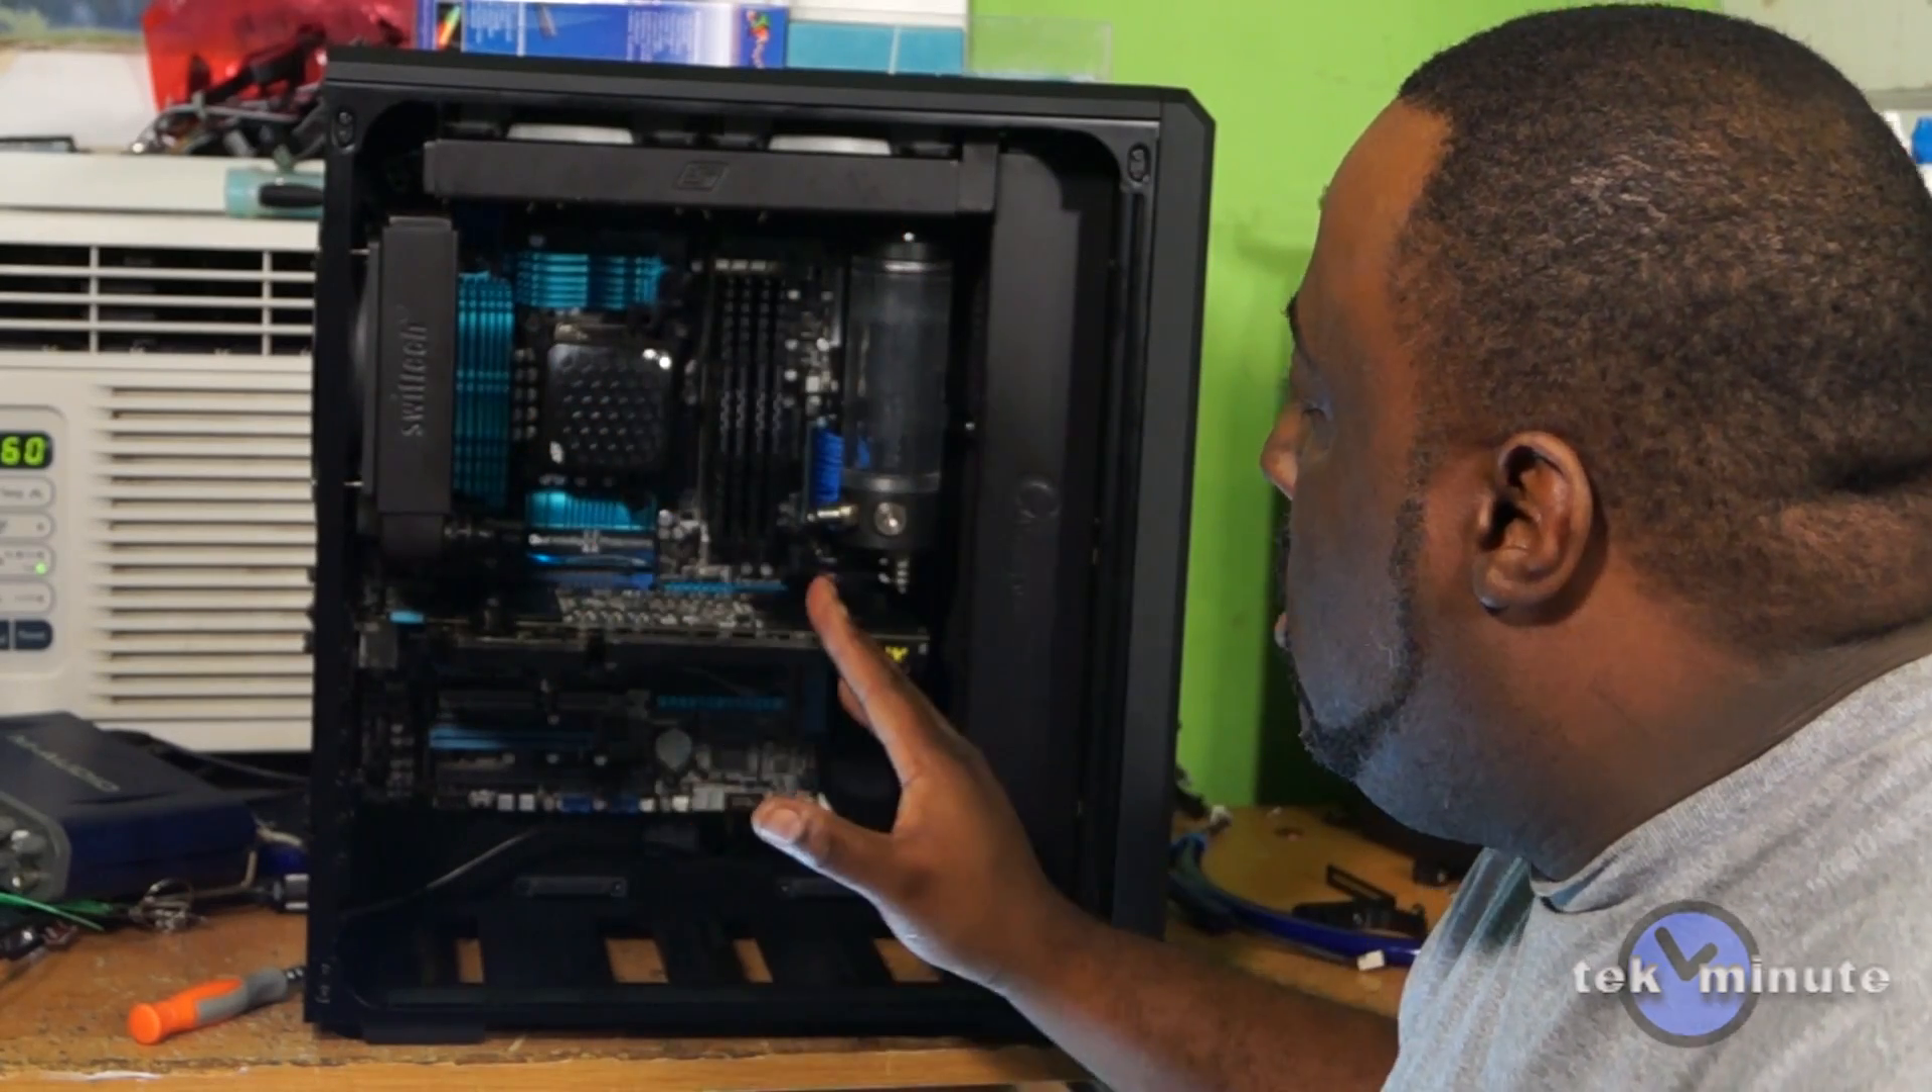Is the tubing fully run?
No.